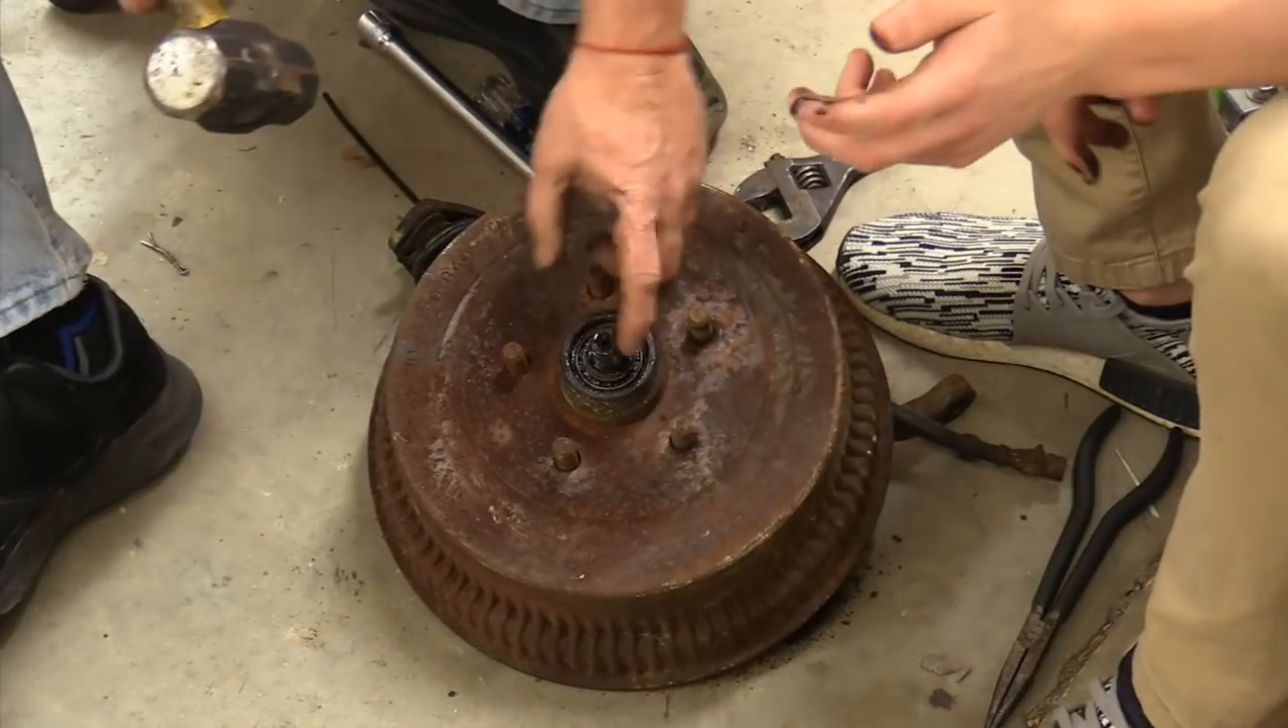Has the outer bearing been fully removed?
No.